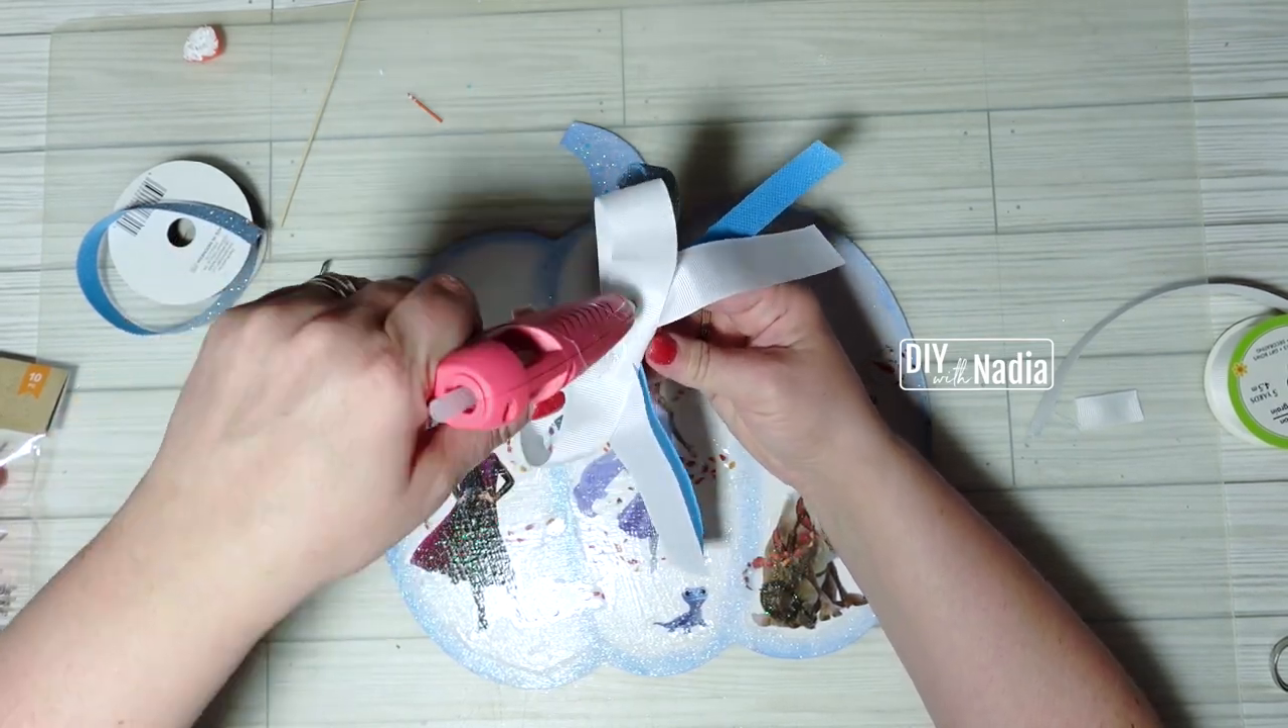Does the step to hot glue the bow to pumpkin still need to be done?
Yes.